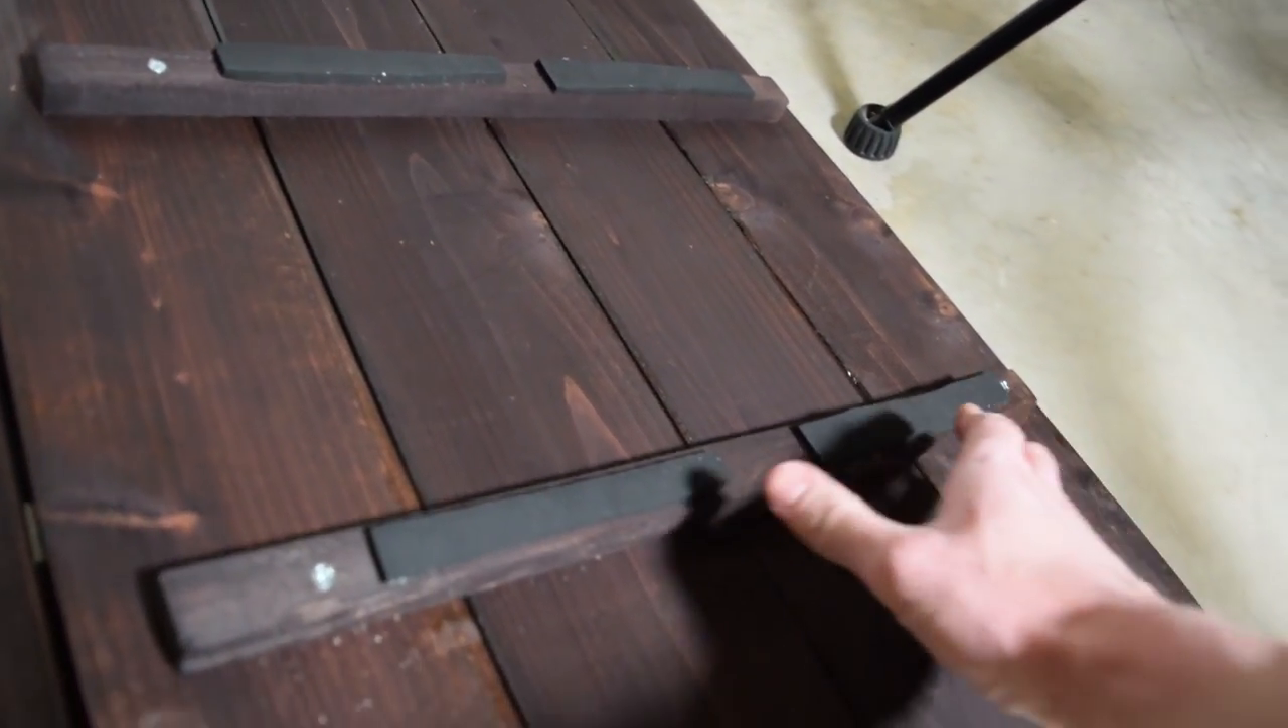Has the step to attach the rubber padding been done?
Yes.